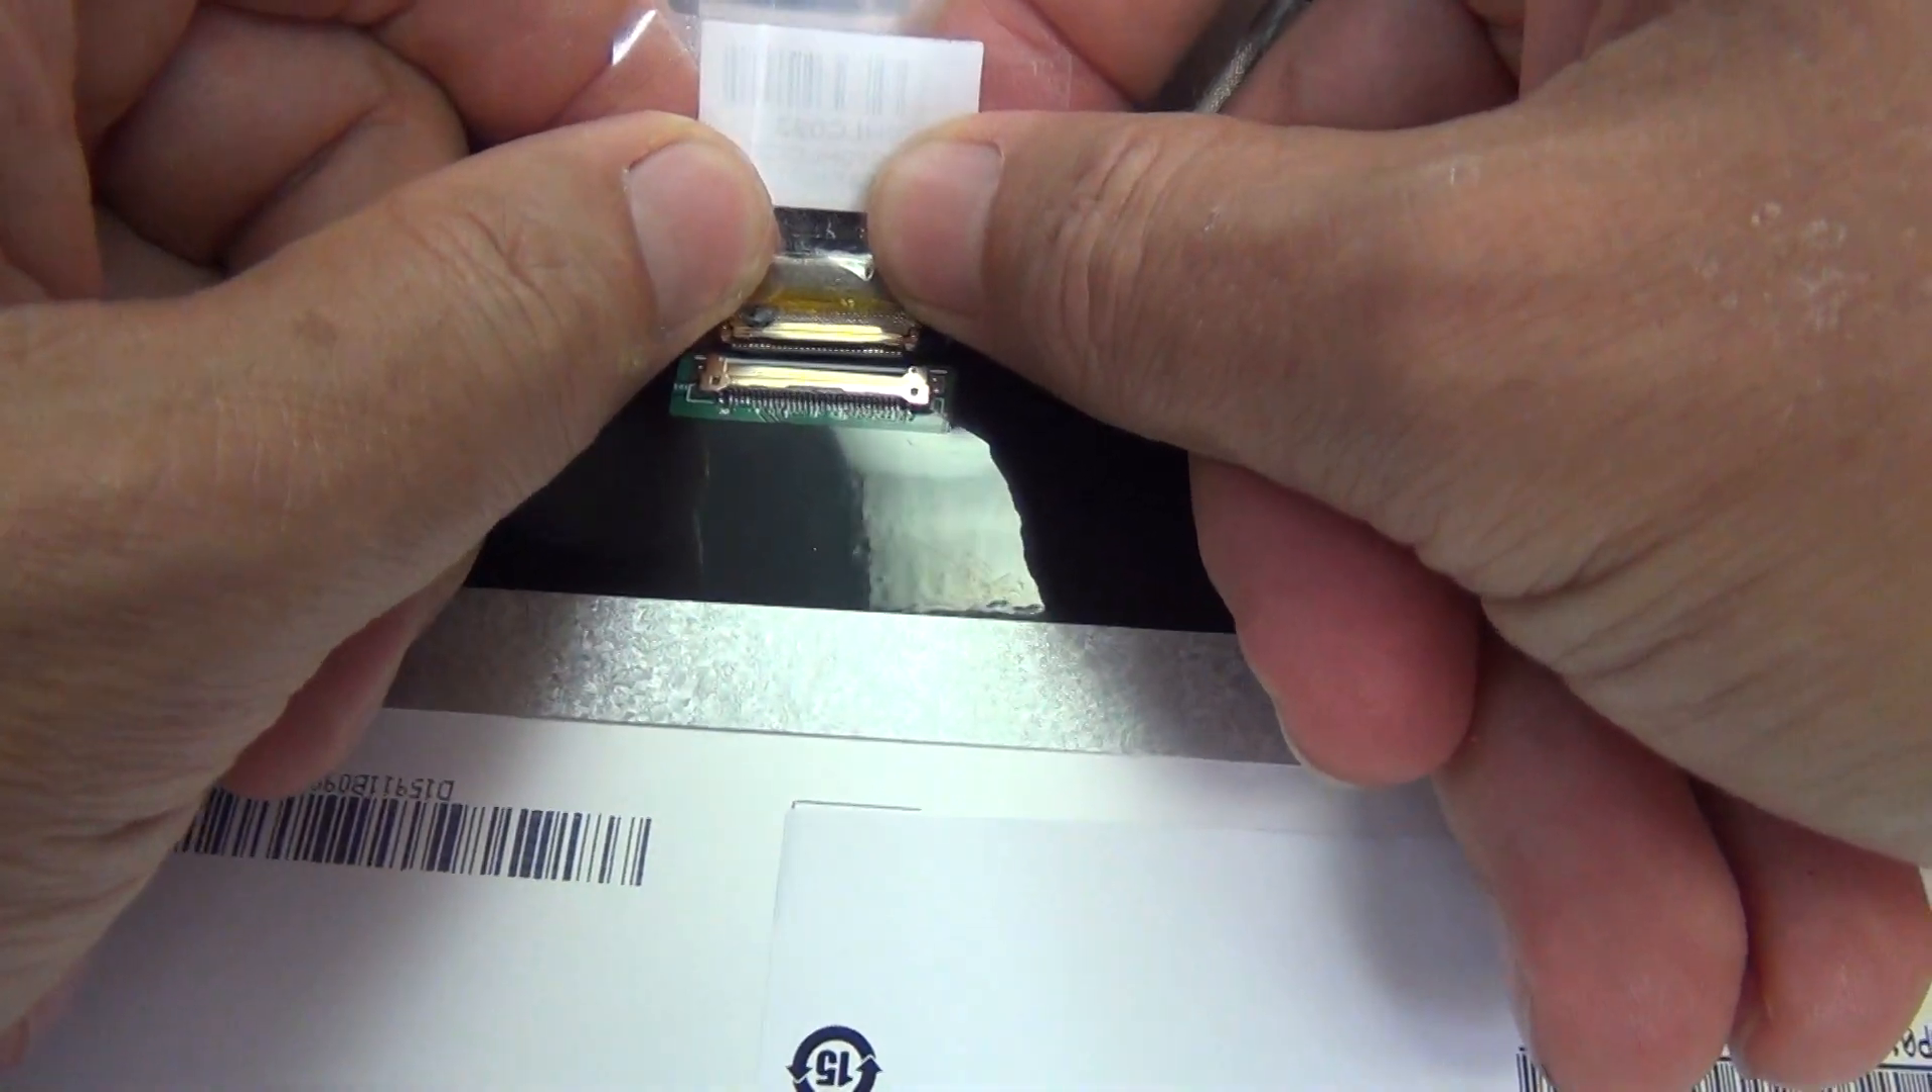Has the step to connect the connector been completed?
No.